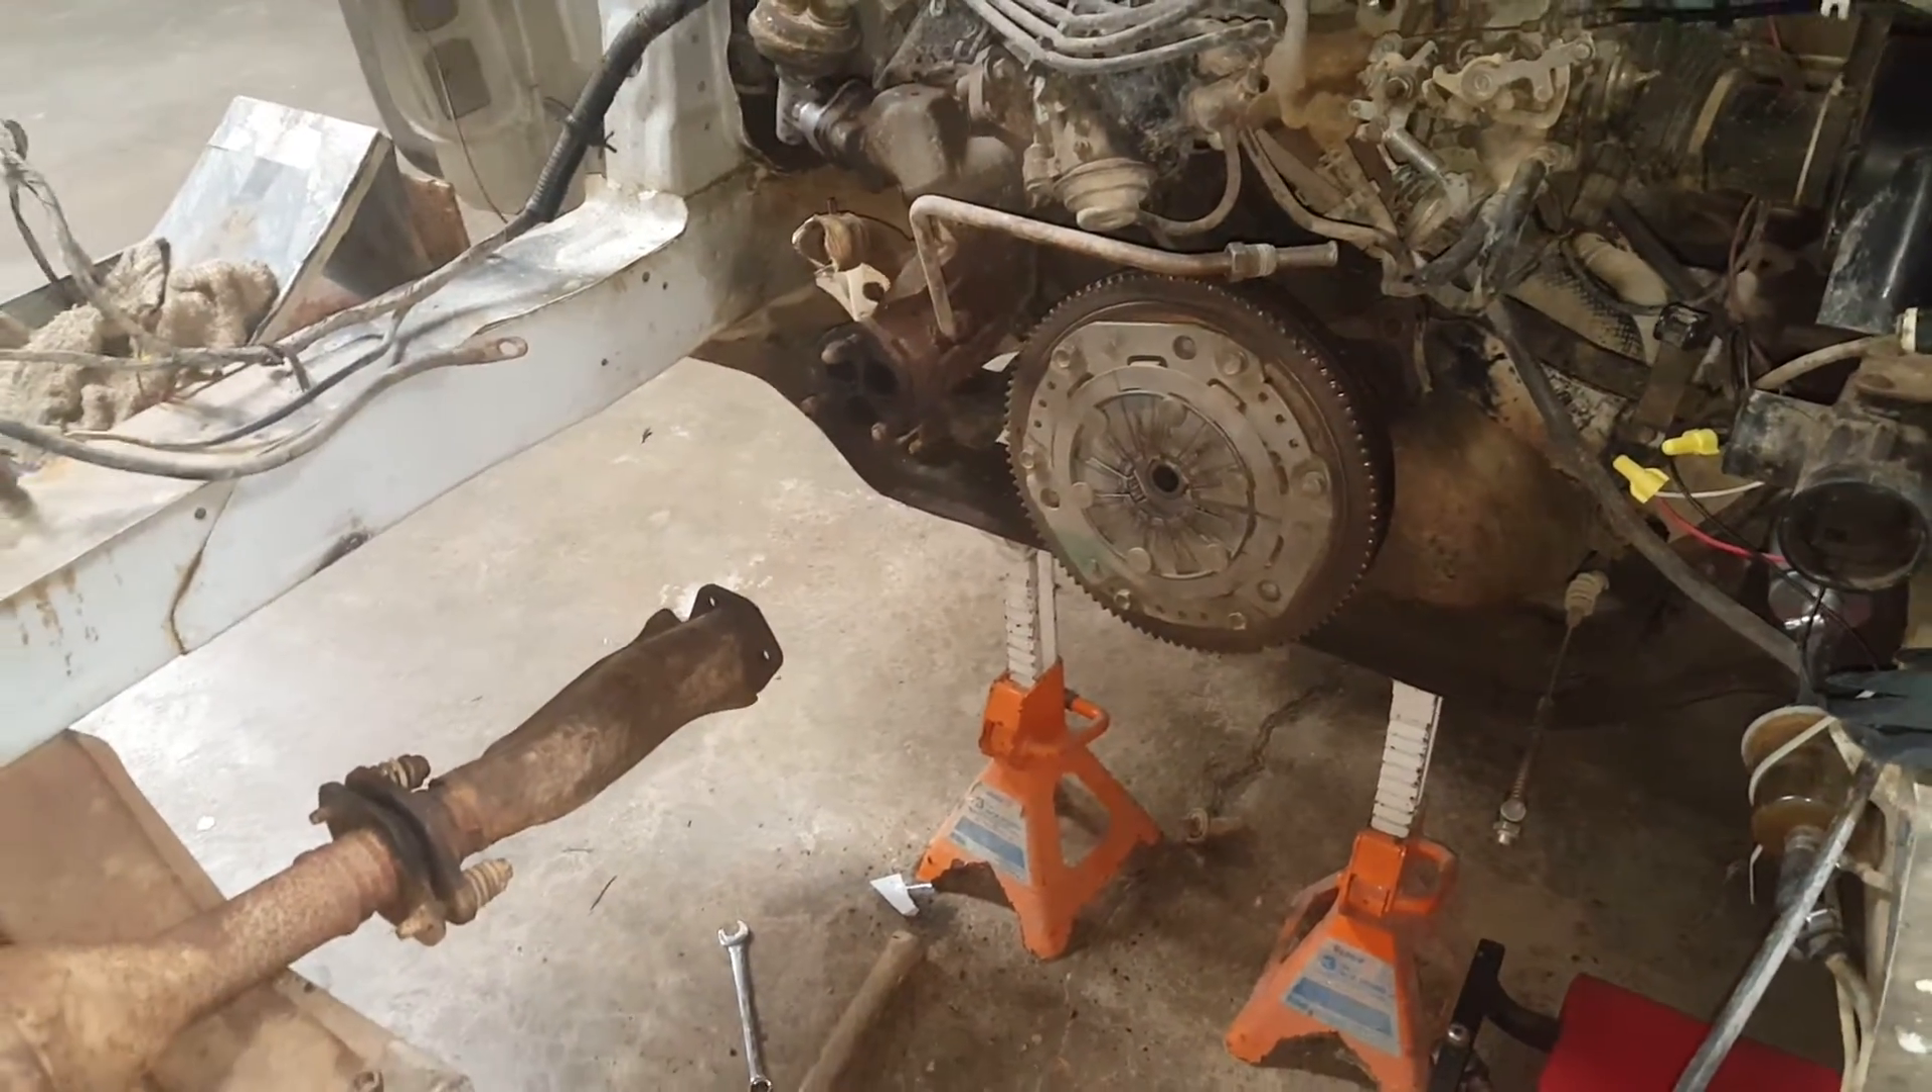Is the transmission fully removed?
Yes.